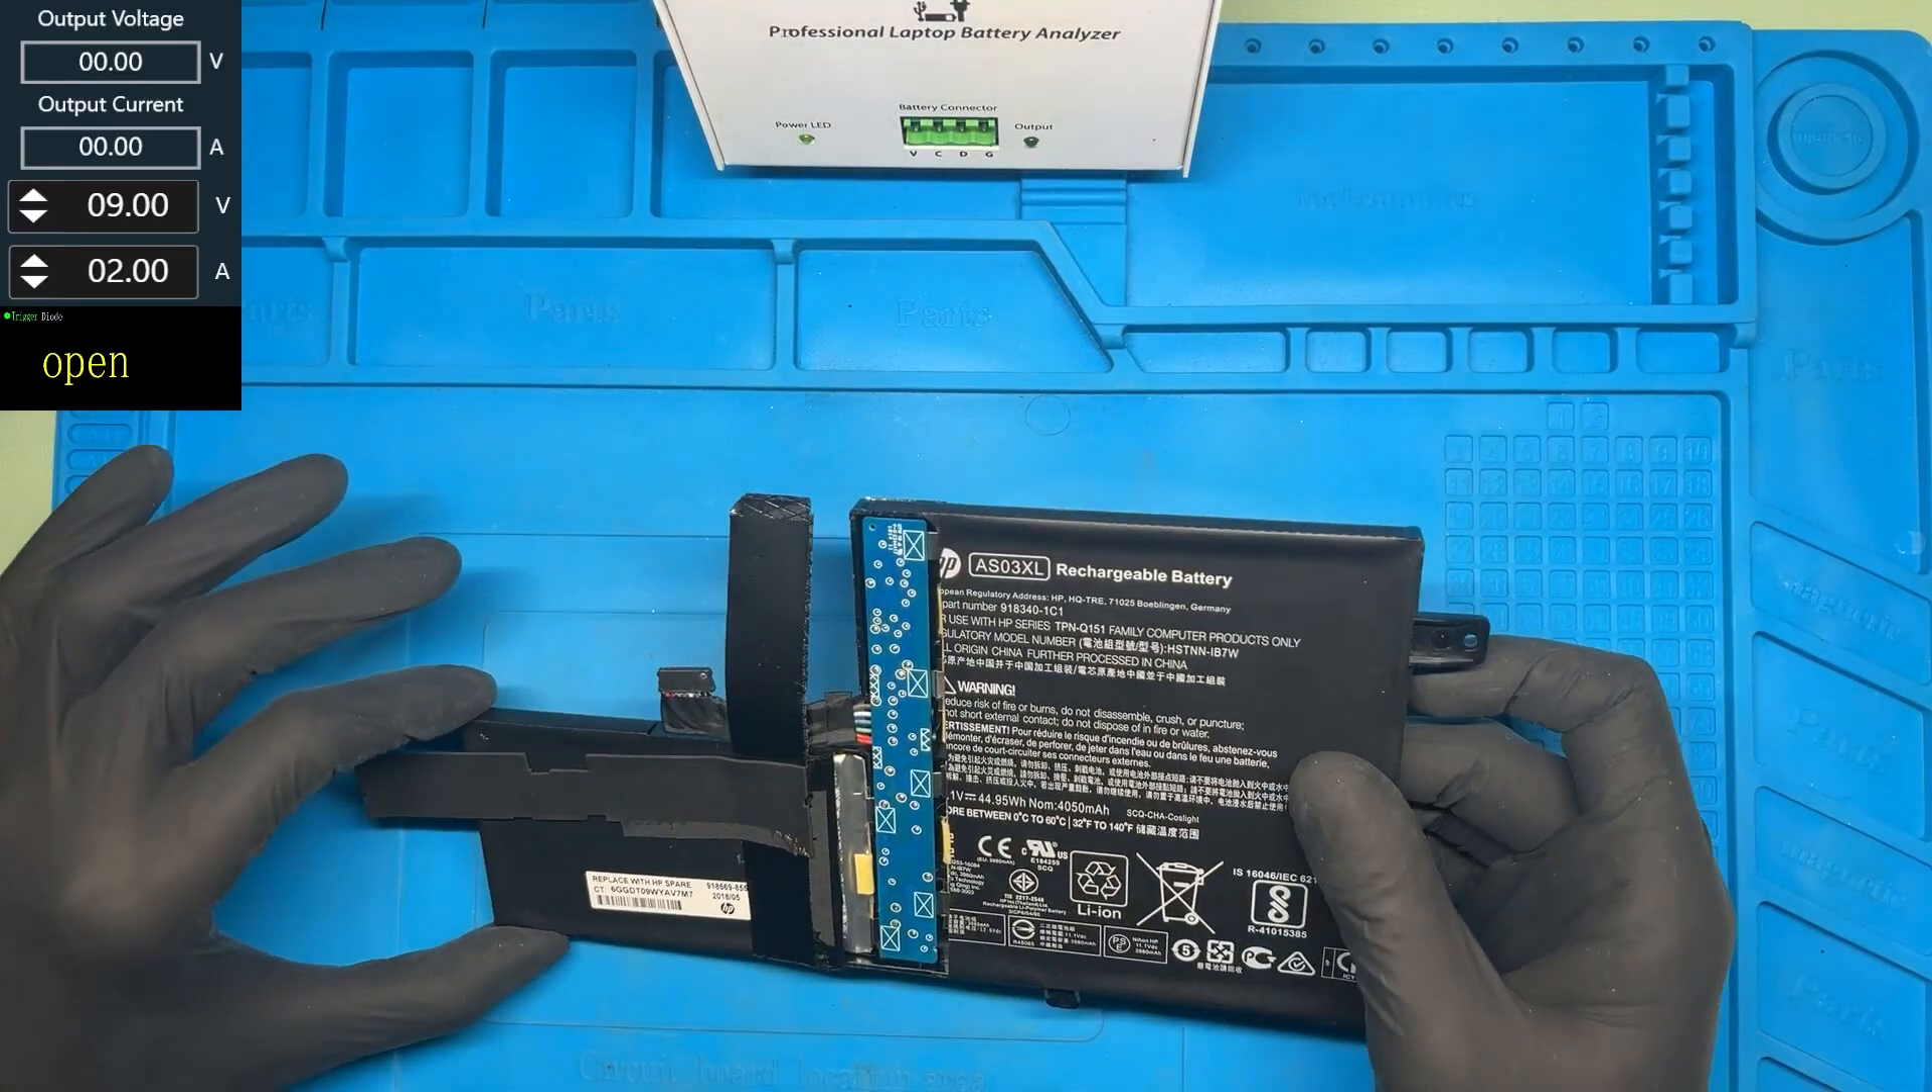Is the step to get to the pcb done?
Yes.